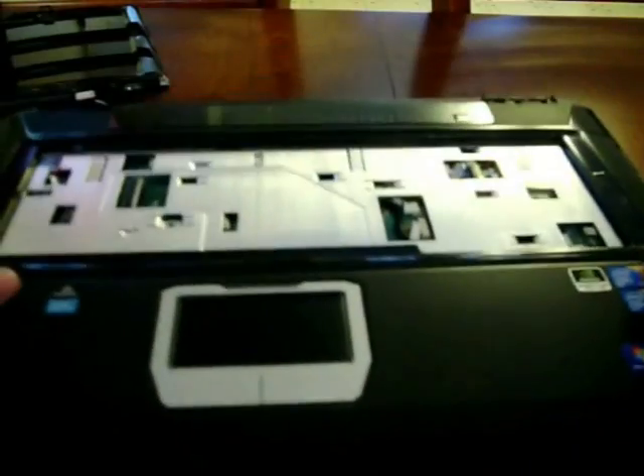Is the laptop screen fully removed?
Yes.